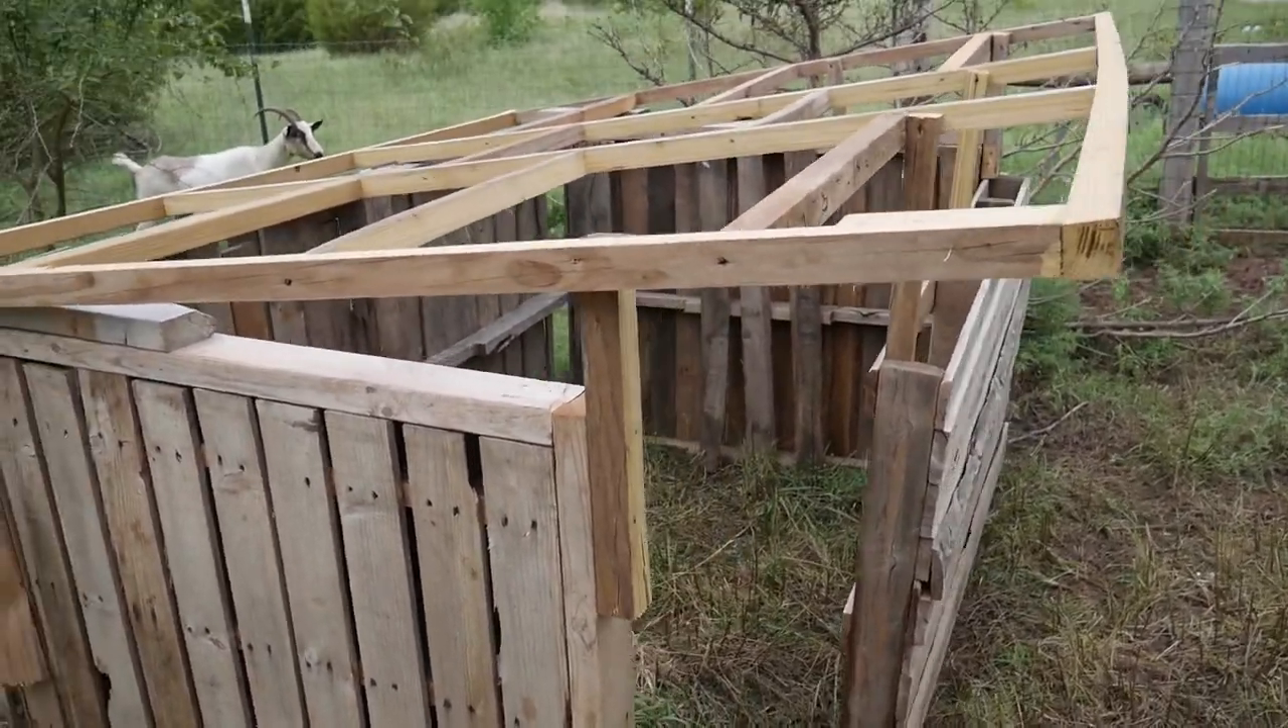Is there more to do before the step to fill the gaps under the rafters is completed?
Yes.